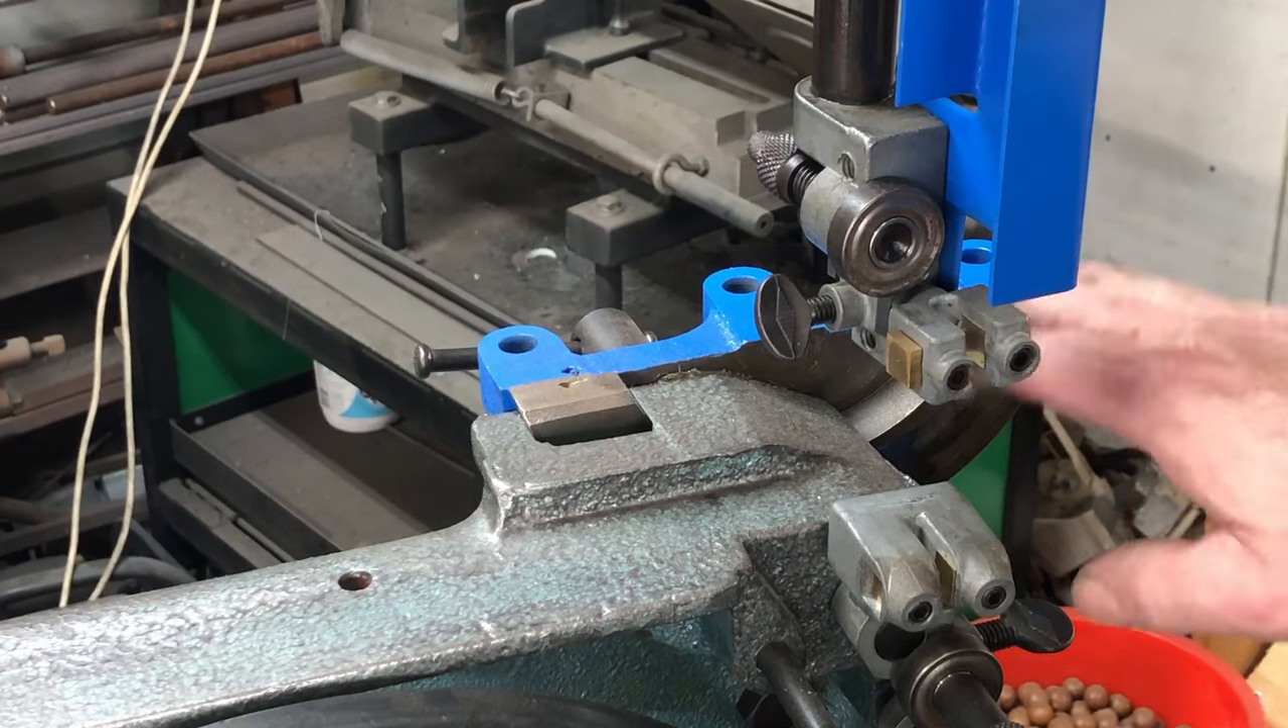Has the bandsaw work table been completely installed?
No.